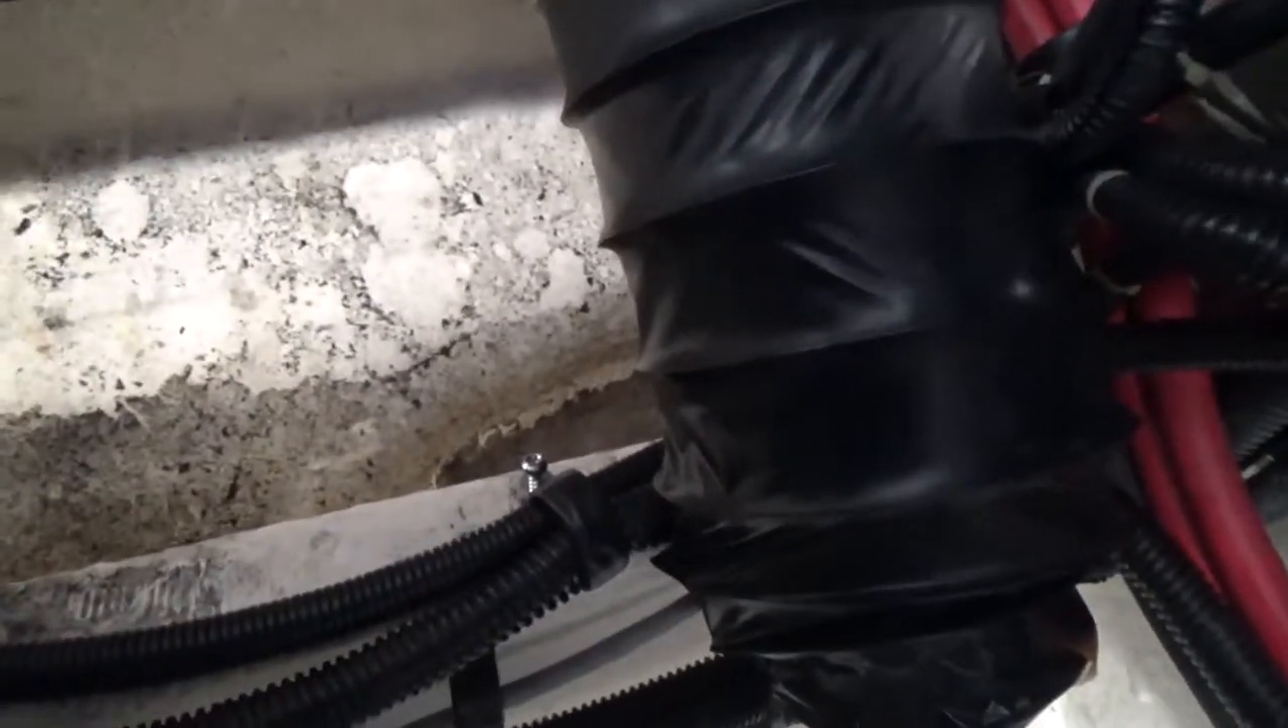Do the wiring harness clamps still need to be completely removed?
Yes.